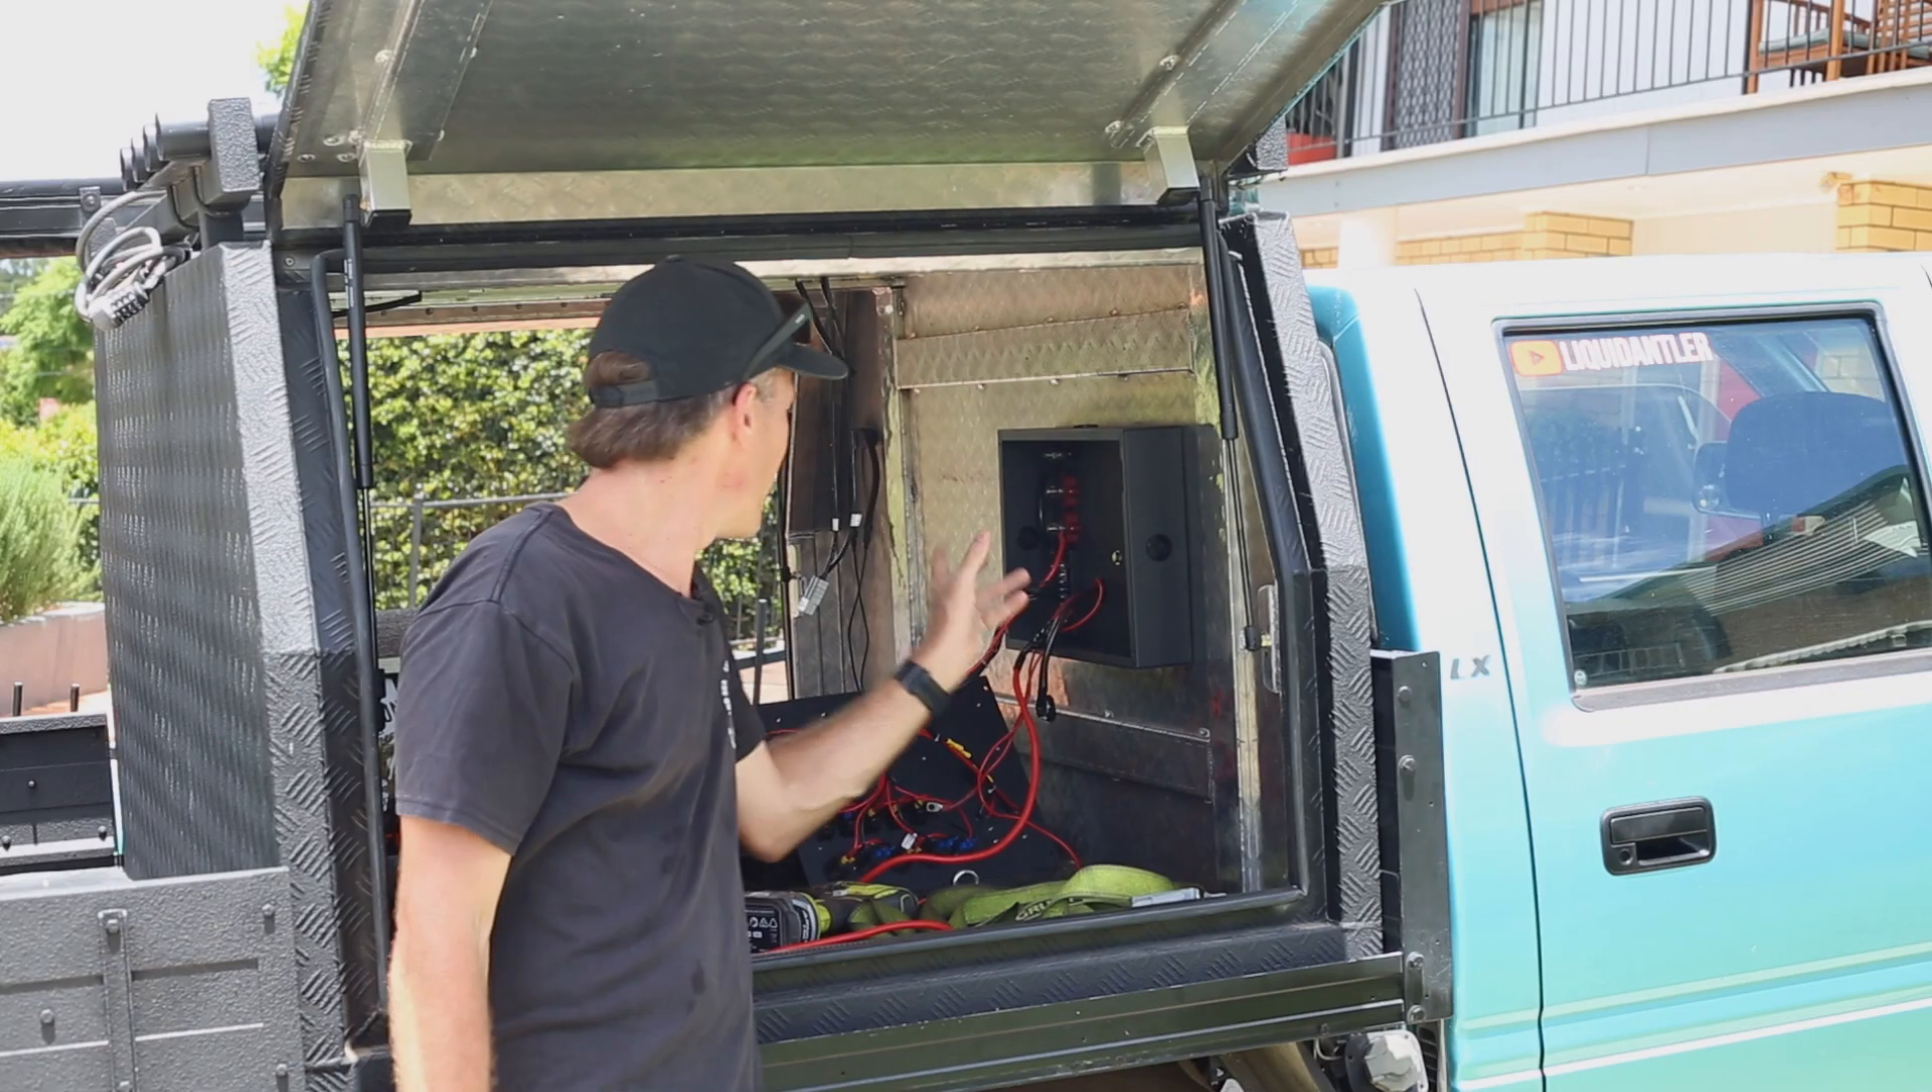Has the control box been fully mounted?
Yes.